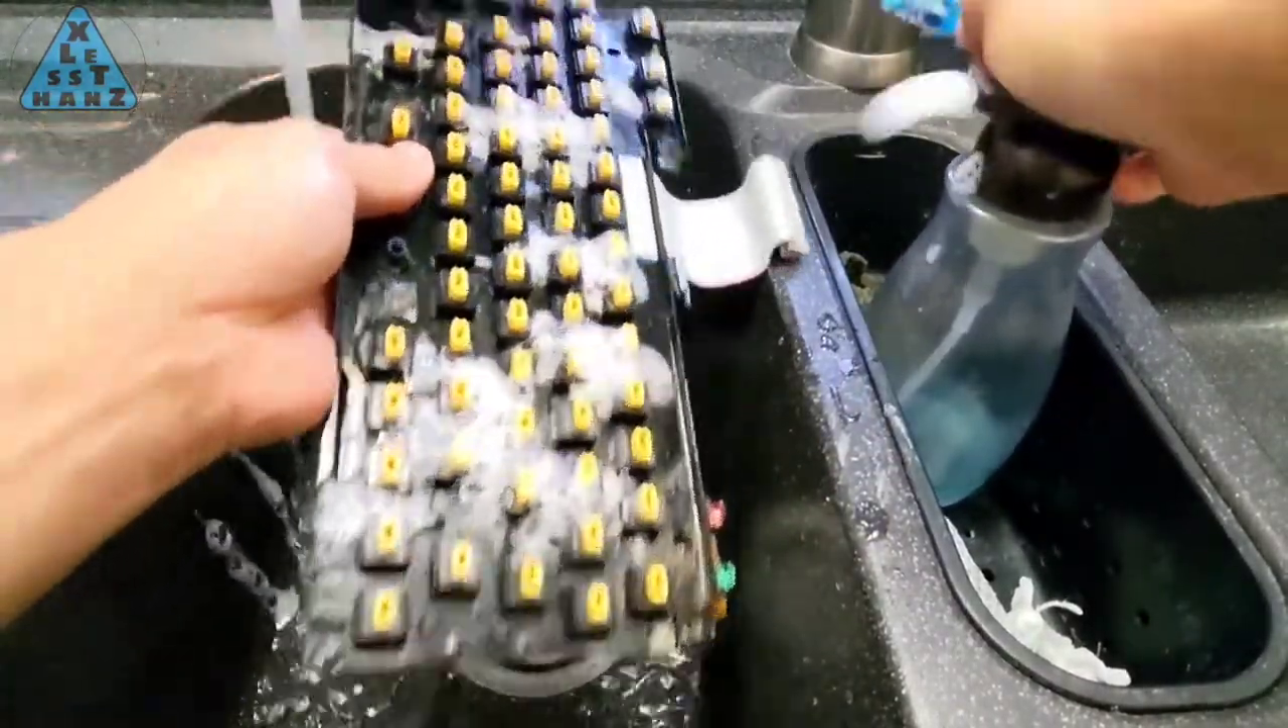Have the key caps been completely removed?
Yes.